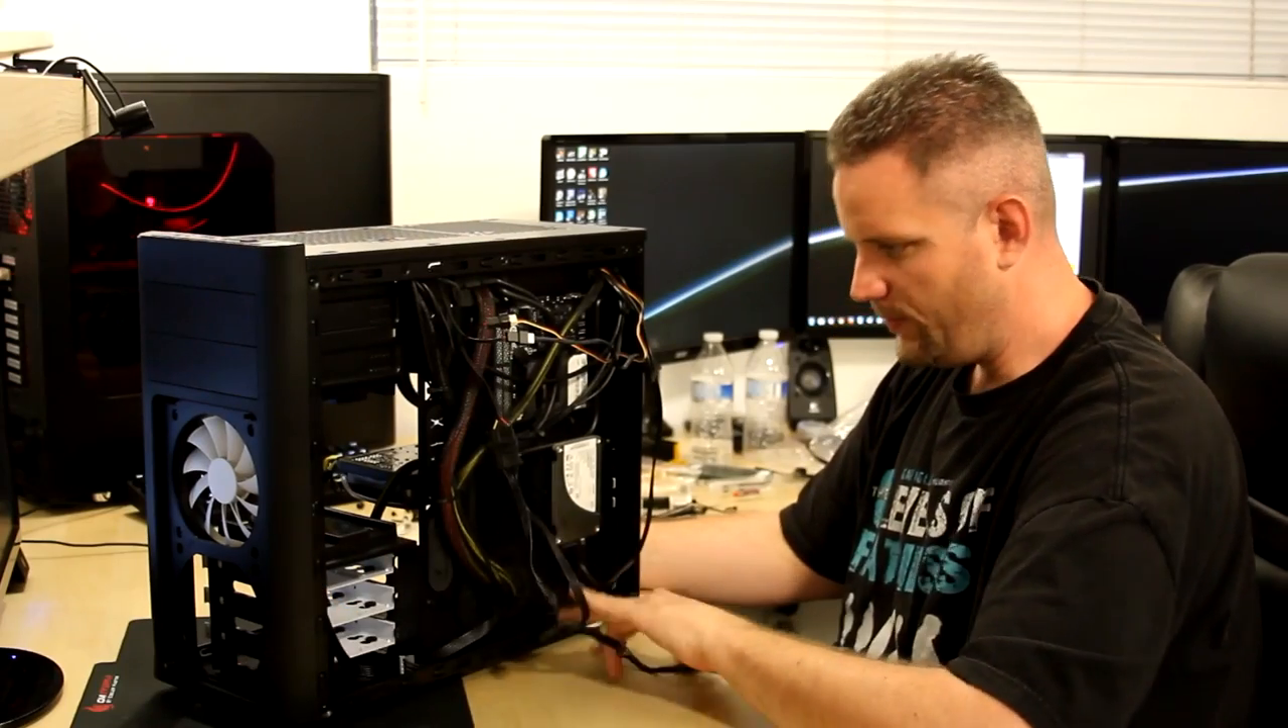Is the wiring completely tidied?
No.